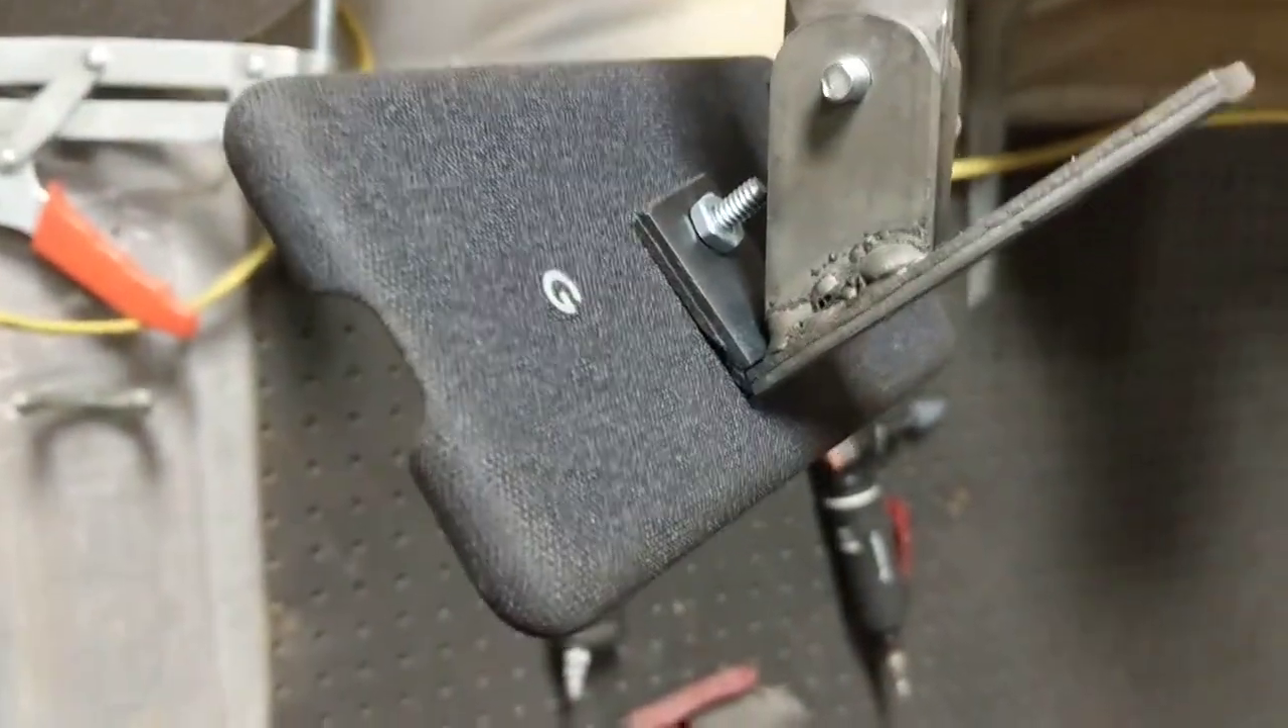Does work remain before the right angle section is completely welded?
No.